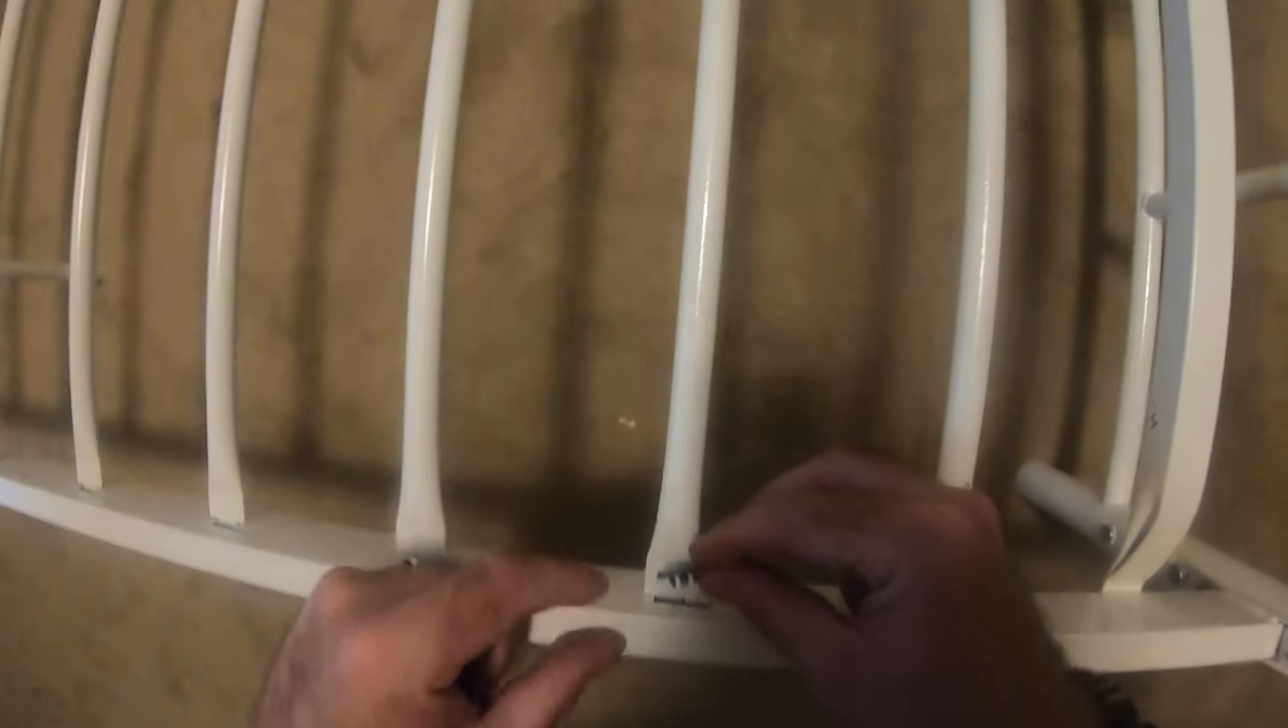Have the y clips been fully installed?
No.